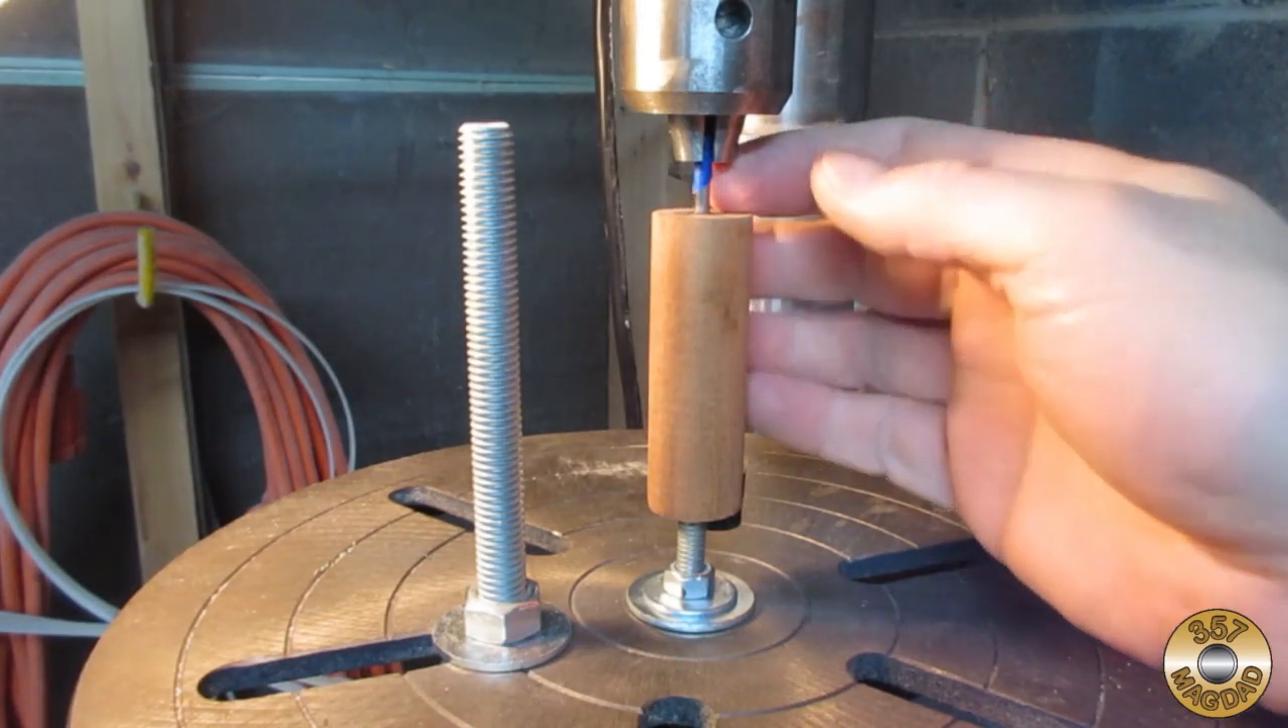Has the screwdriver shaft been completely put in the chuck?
Yes.